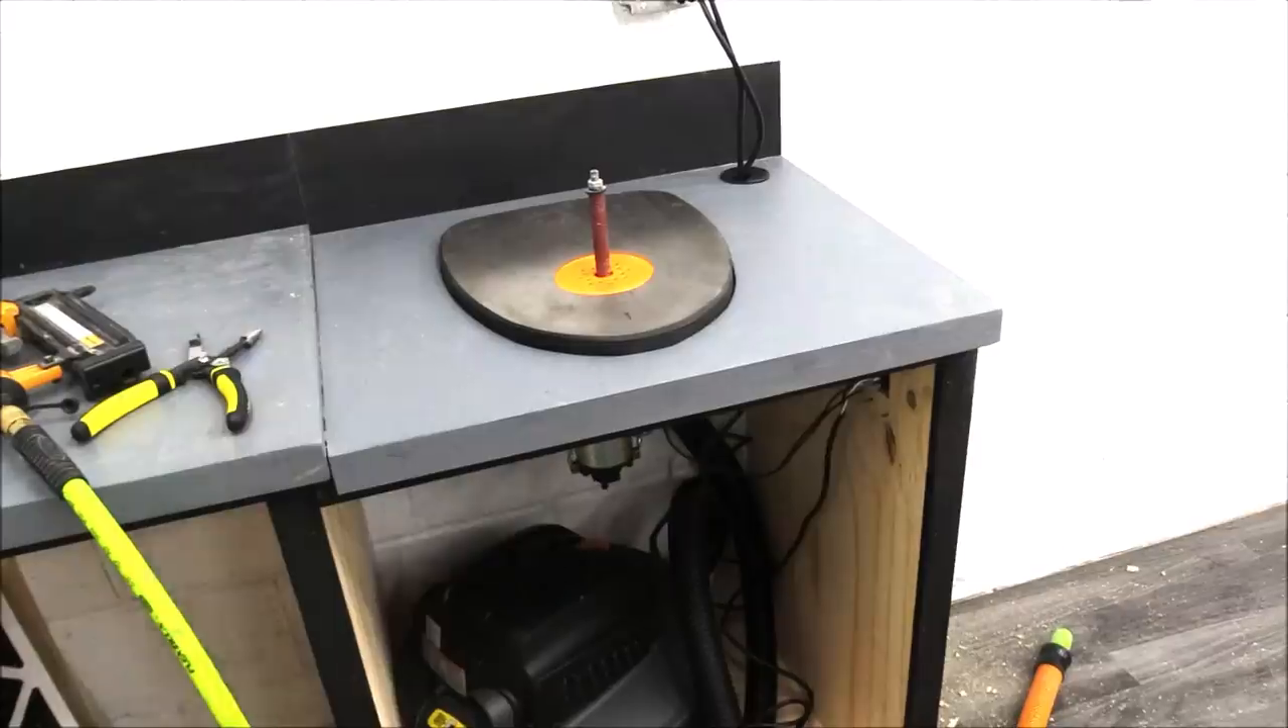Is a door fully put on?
No.